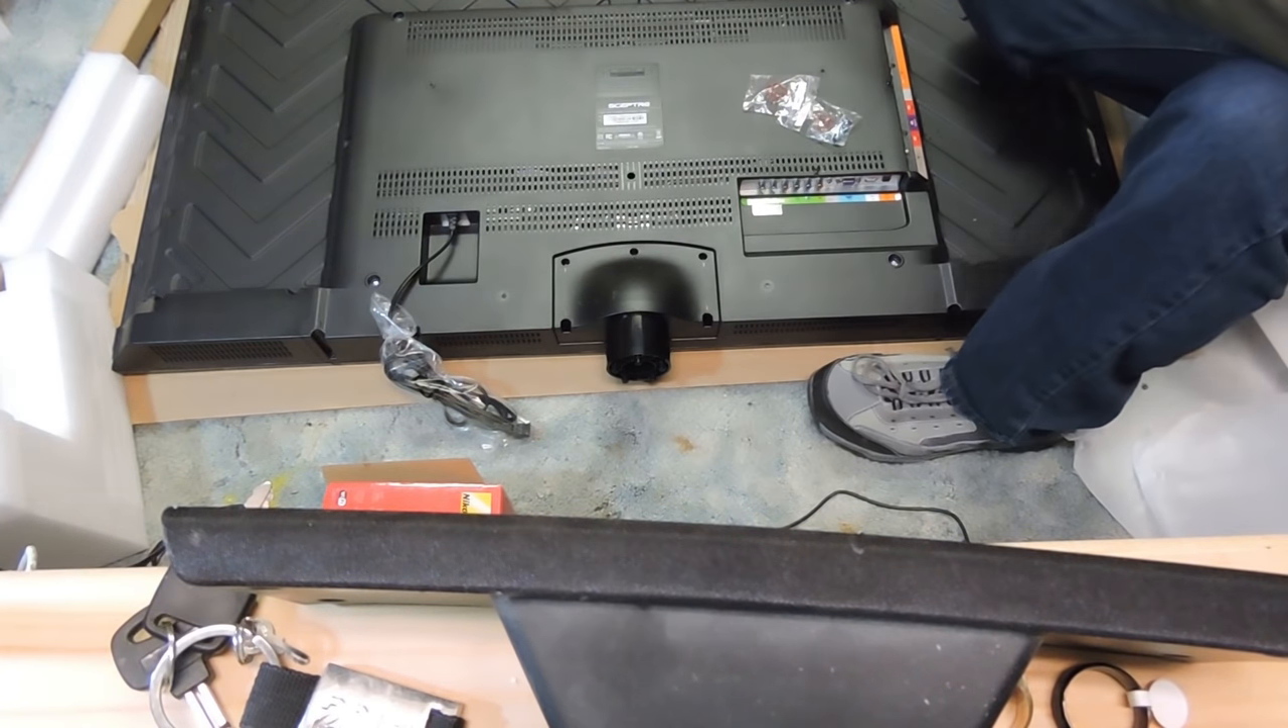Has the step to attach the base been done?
No.